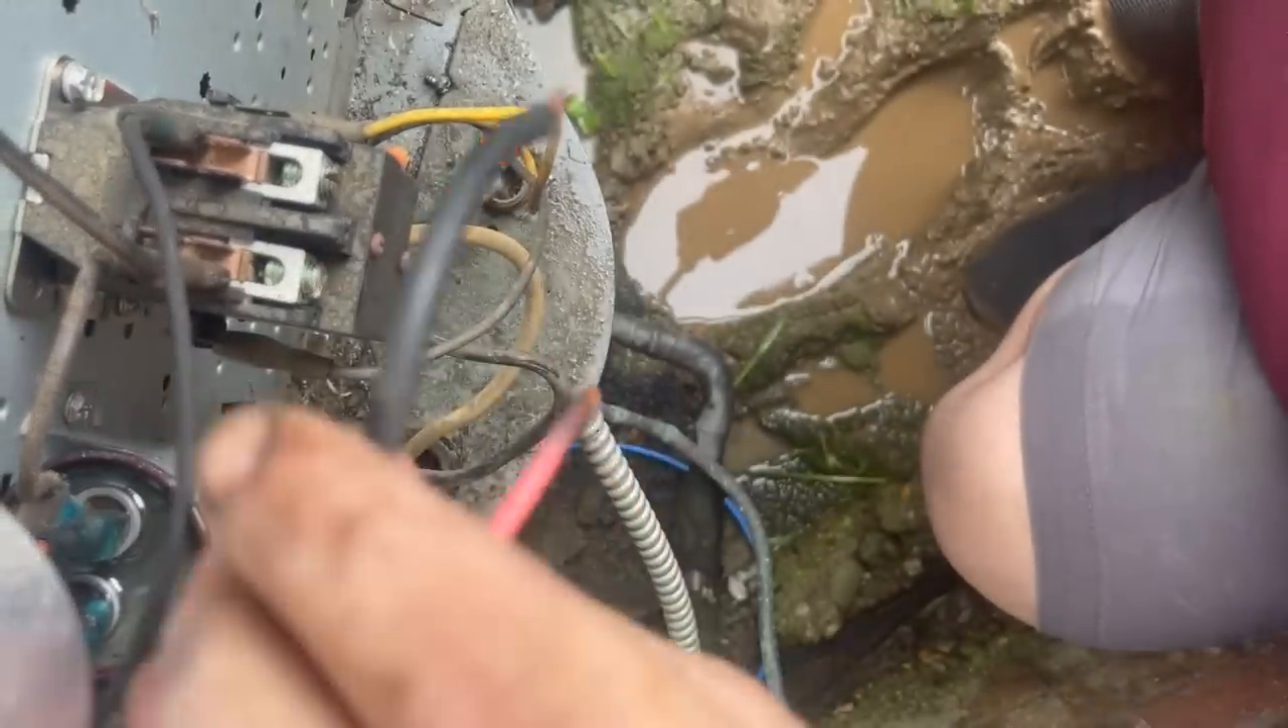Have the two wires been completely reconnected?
No.